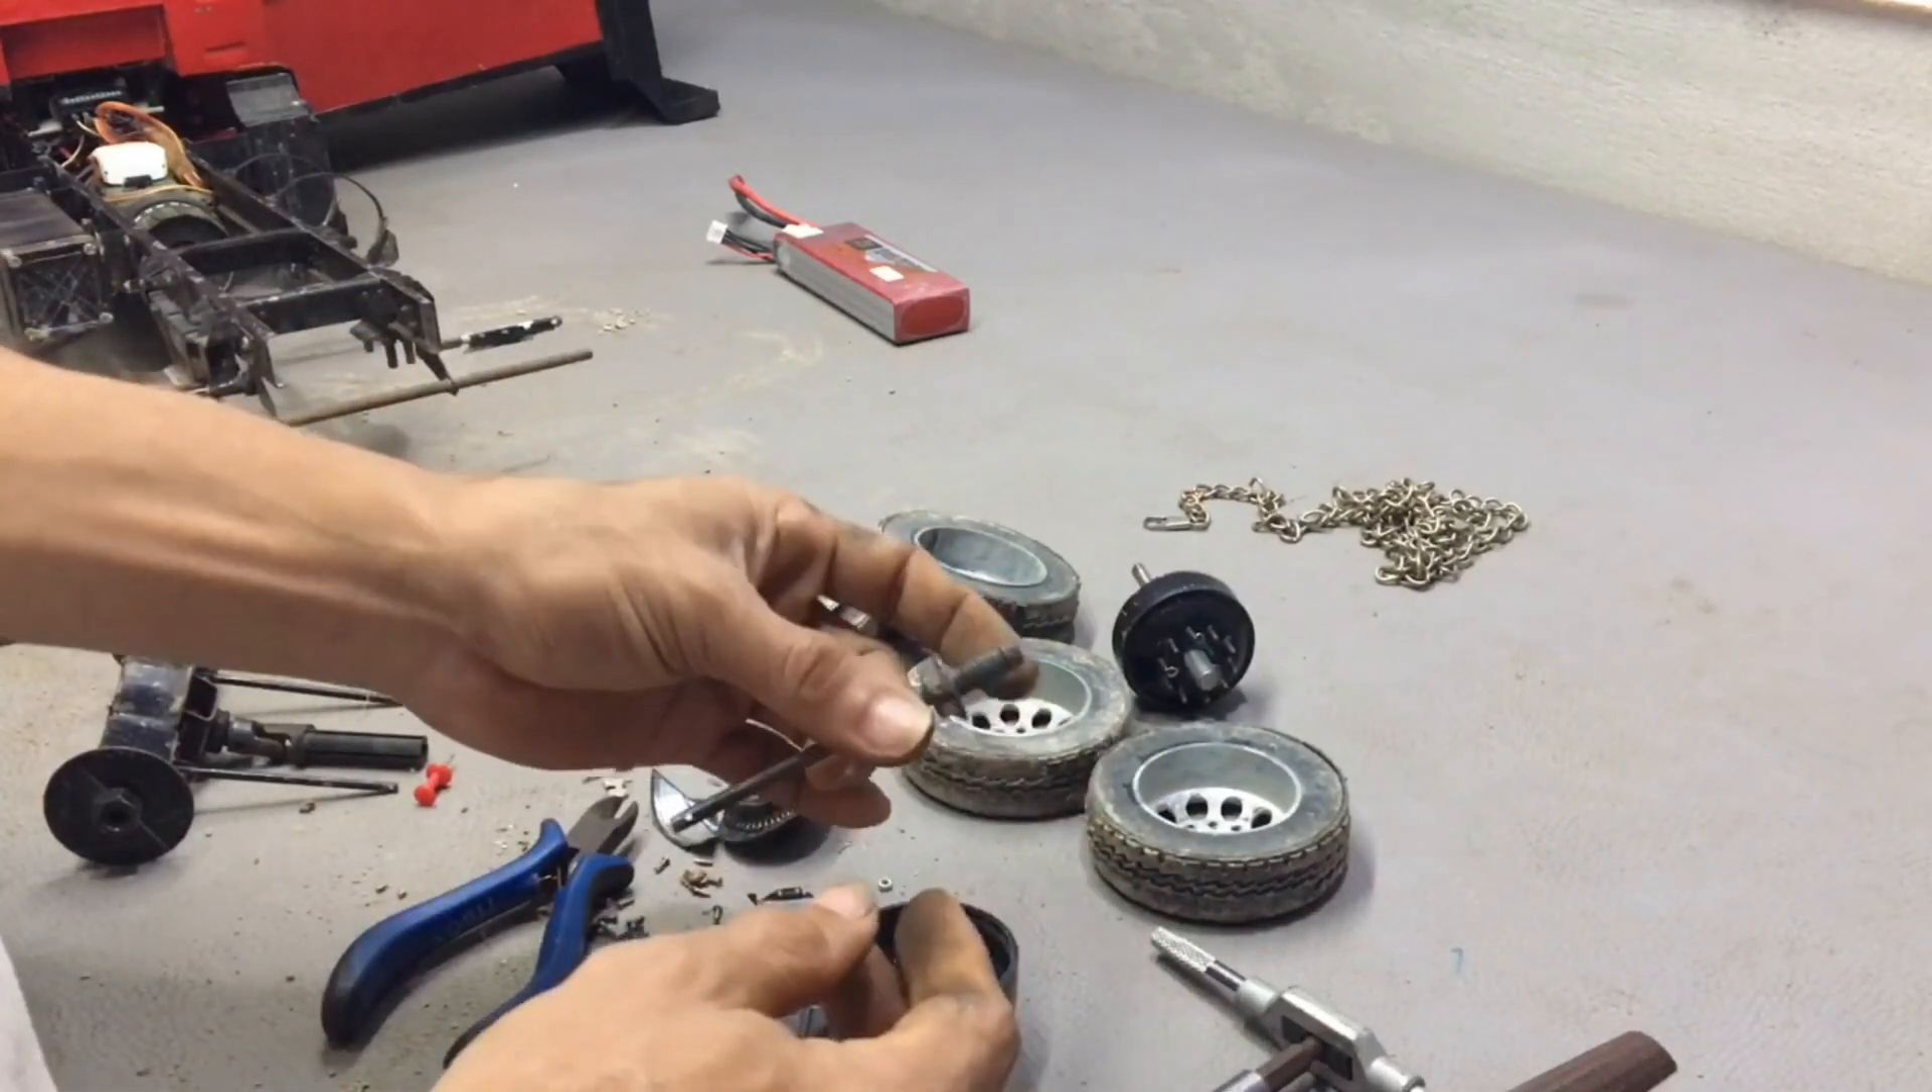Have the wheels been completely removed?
Yes.